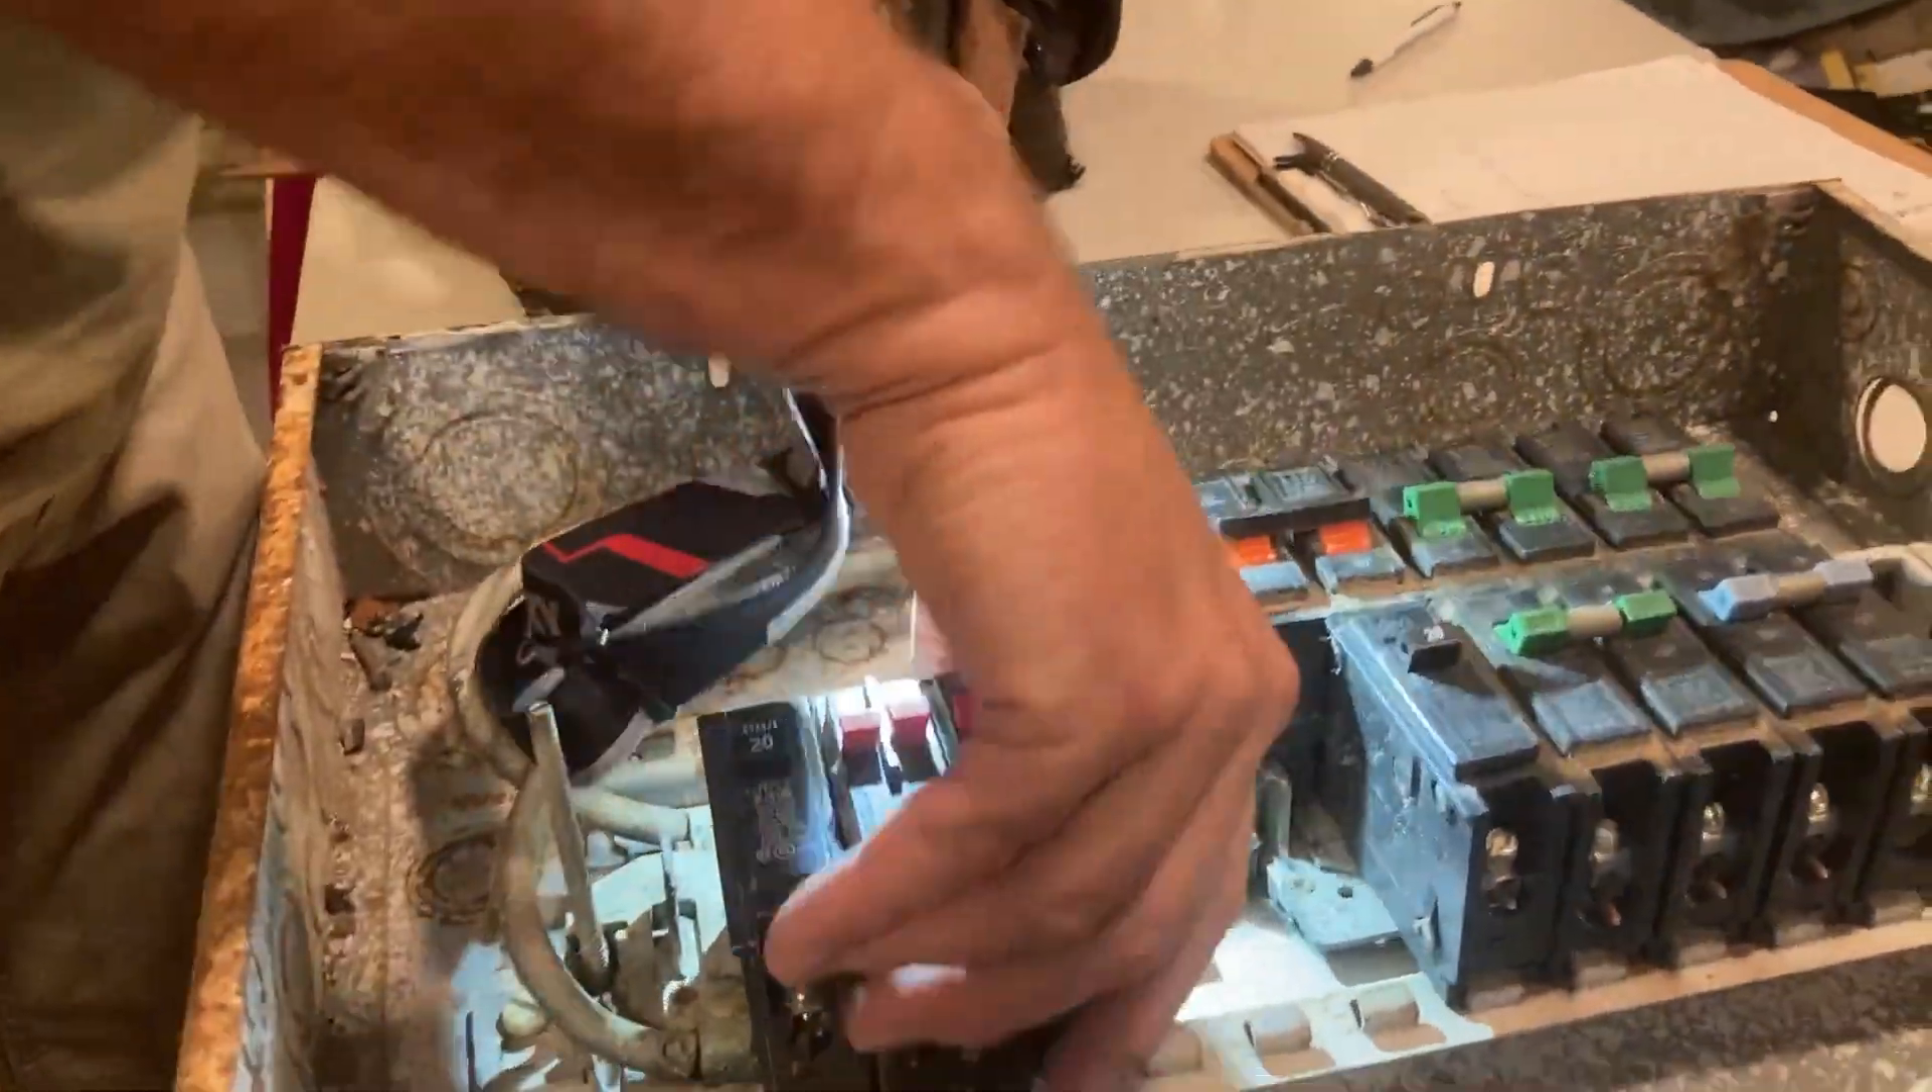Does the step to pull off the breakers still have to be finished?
Yes.